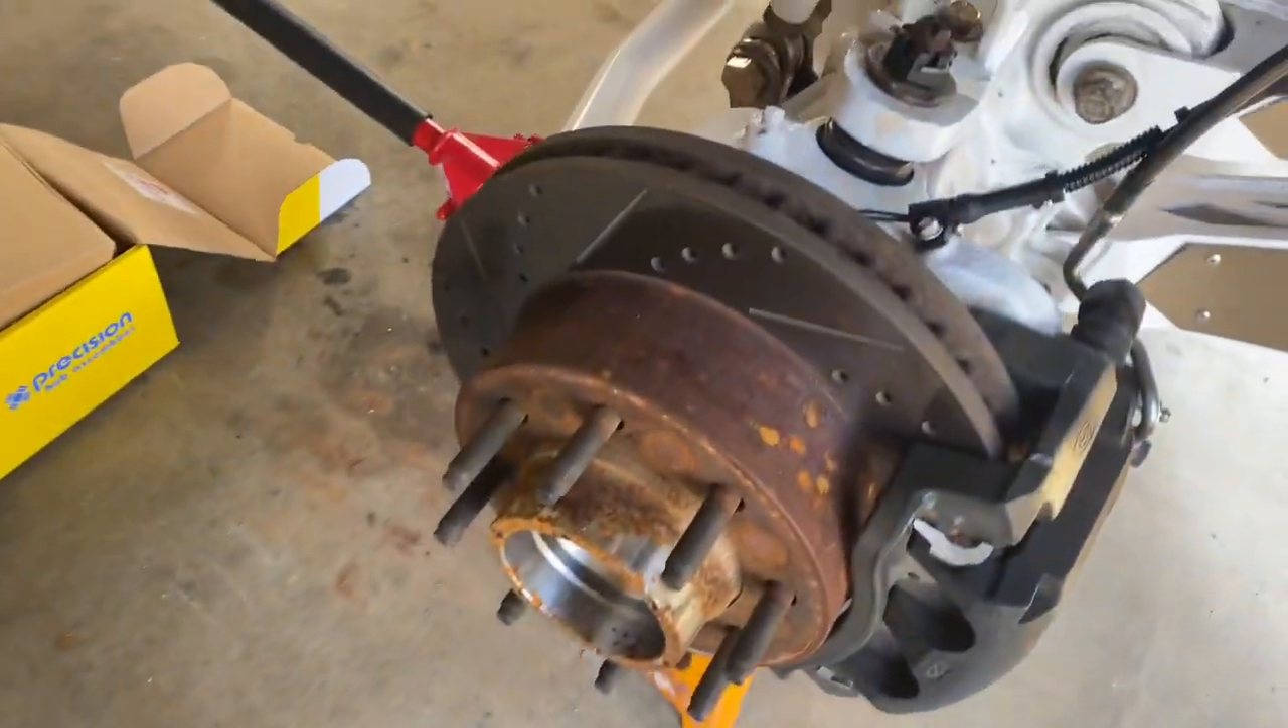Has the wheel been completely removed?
Yes.